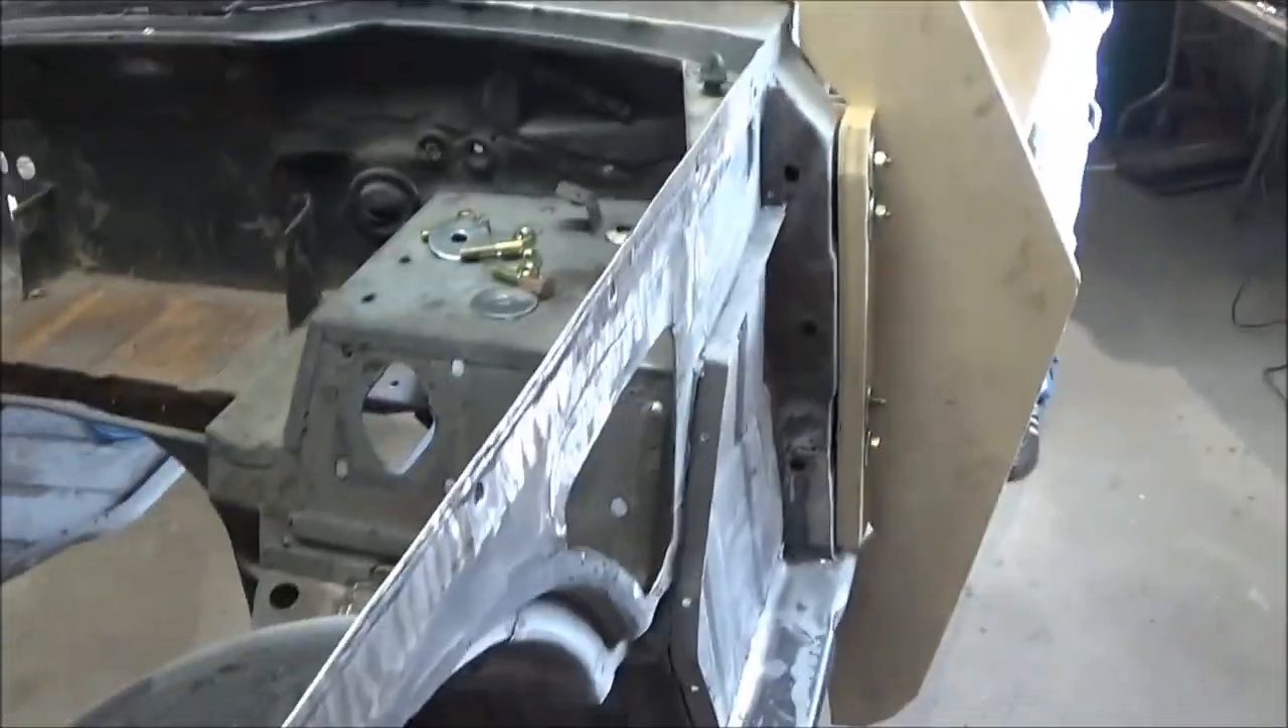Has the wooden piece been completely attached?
Yes.